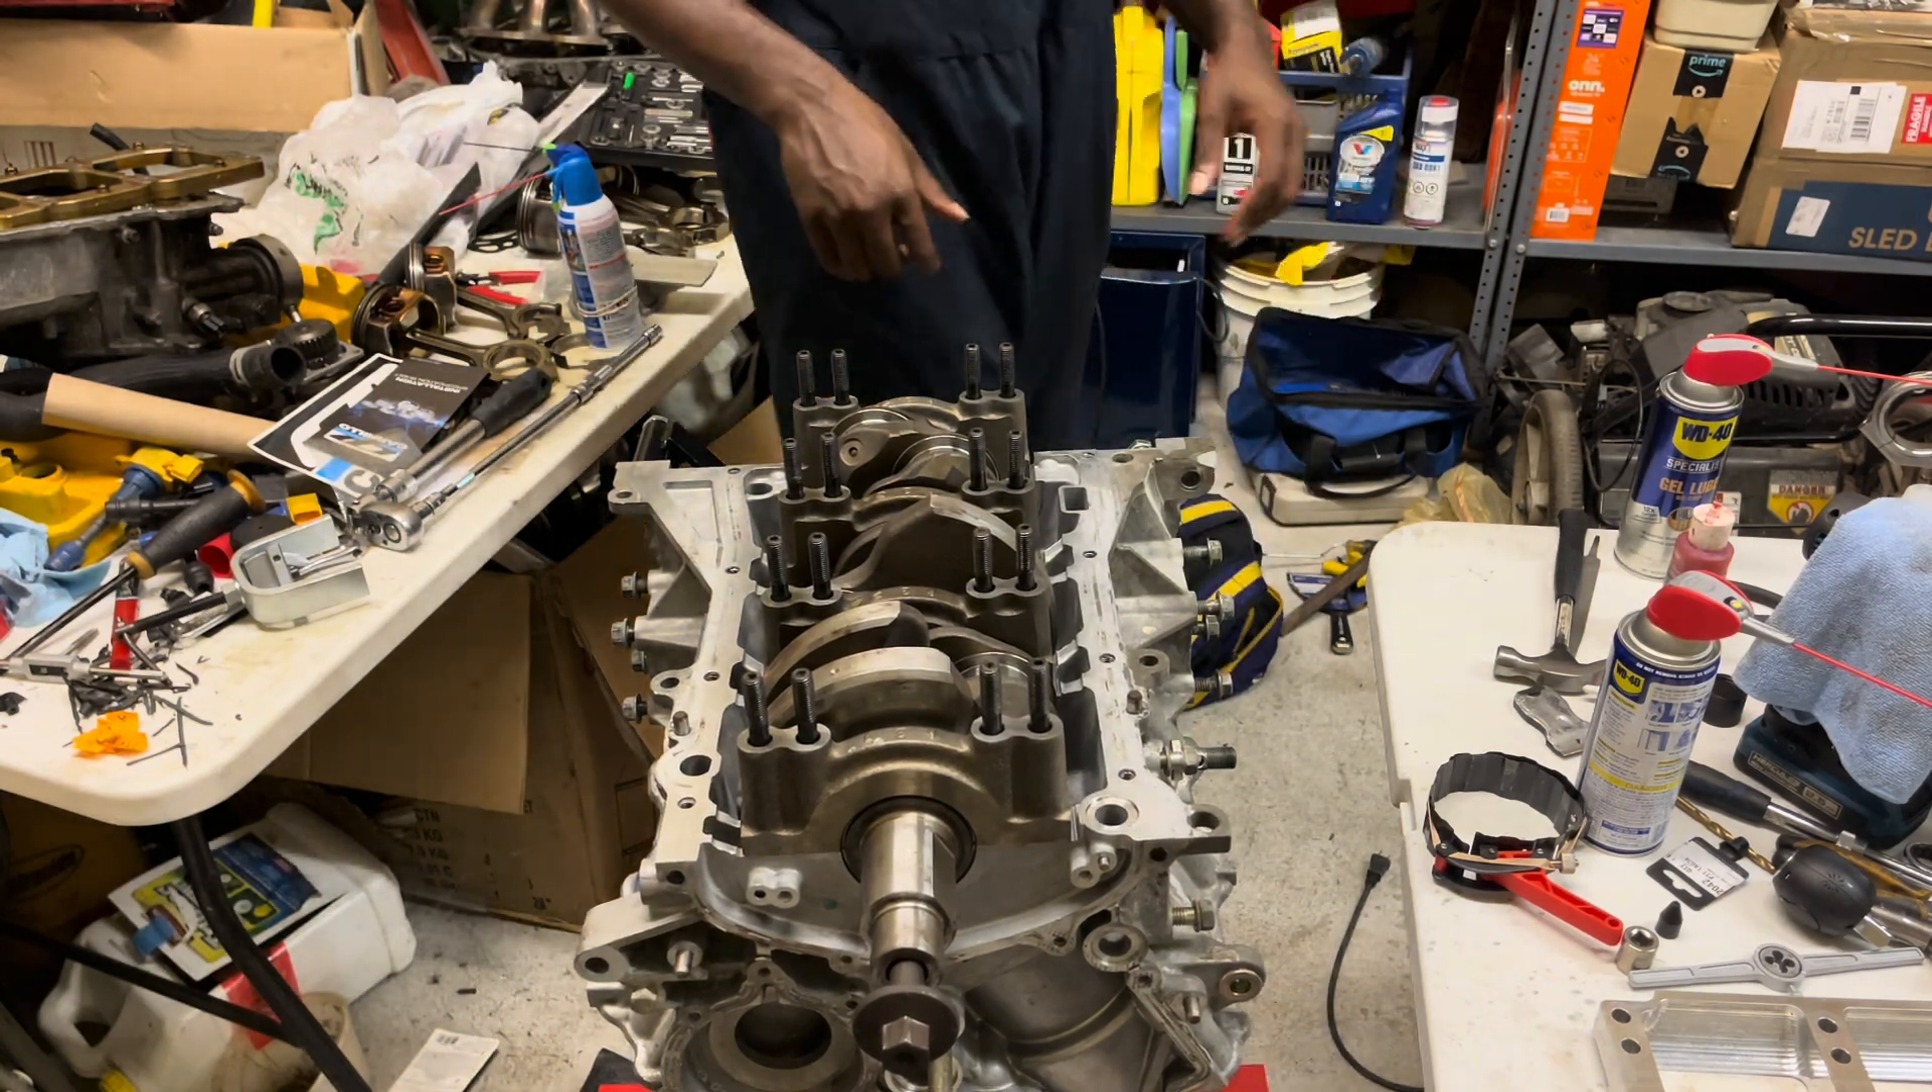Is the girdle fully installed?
No.